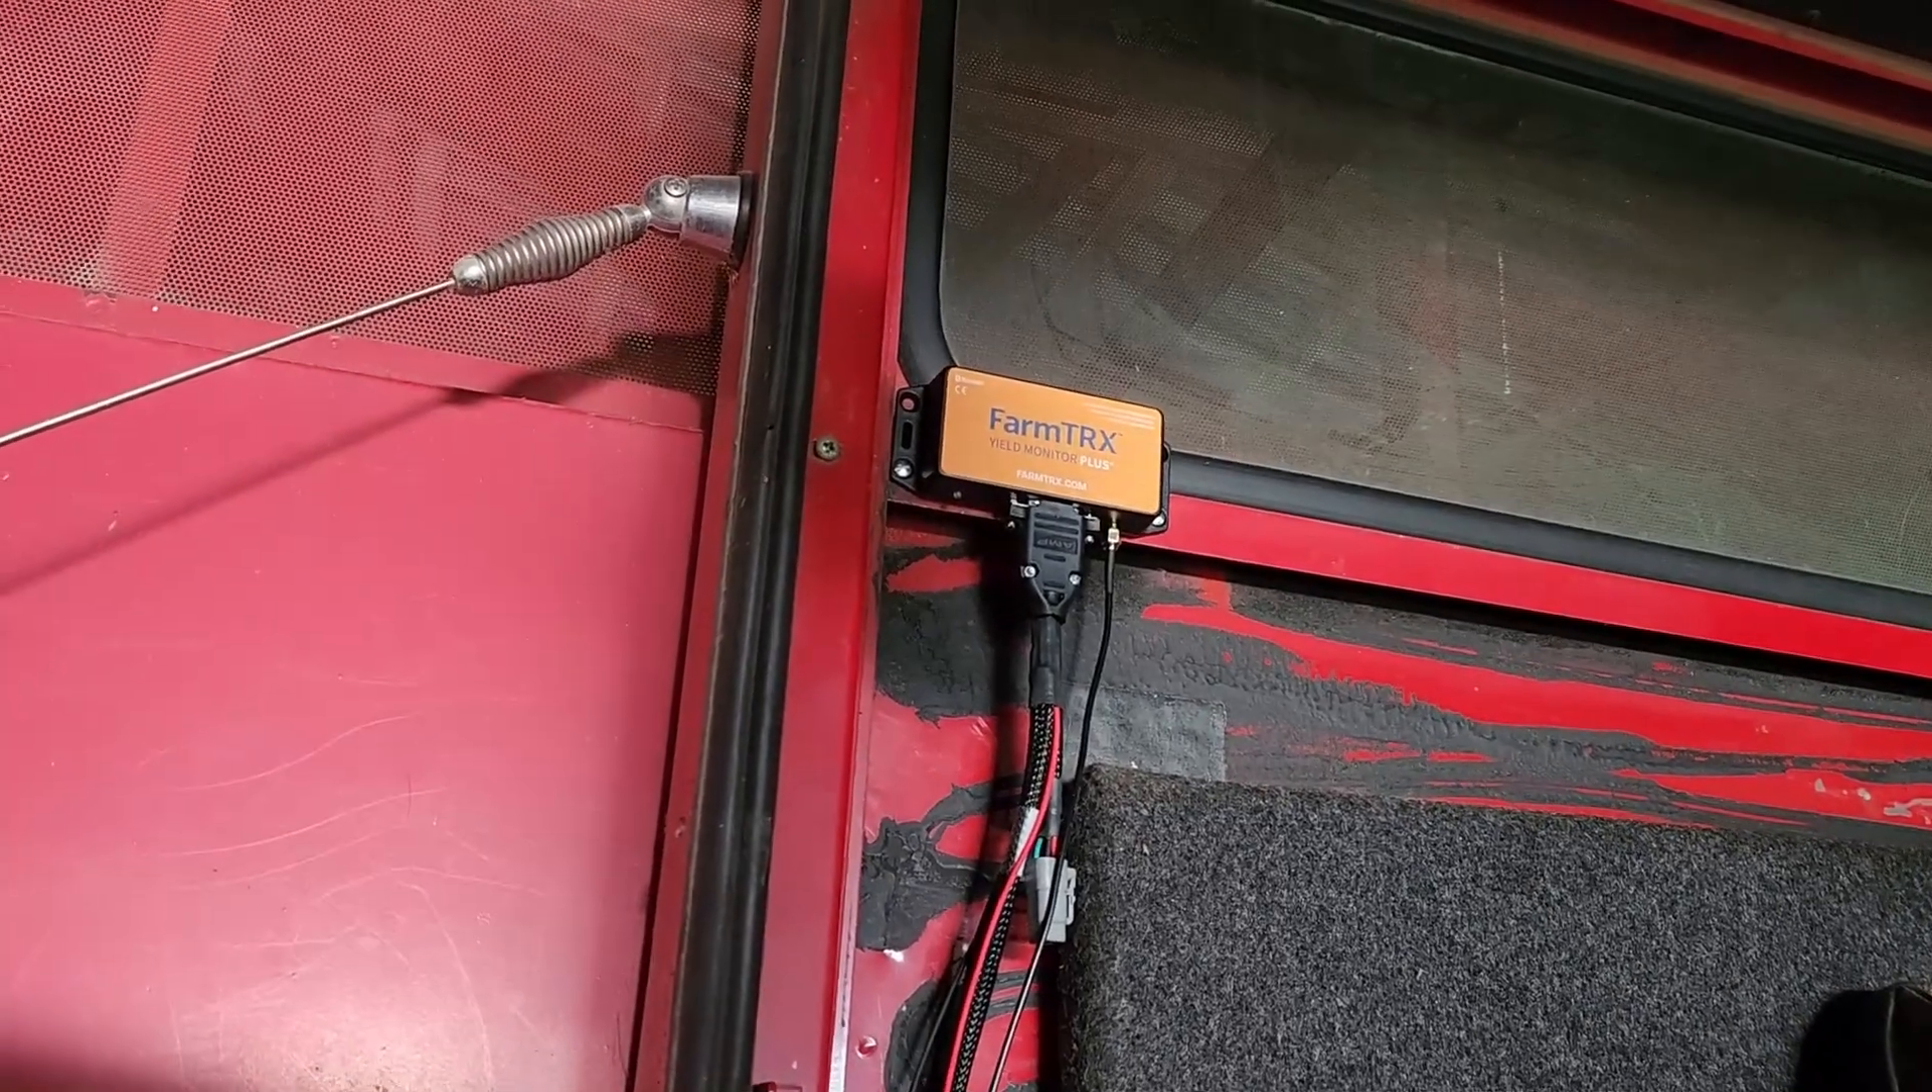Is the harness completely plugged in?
Yes.